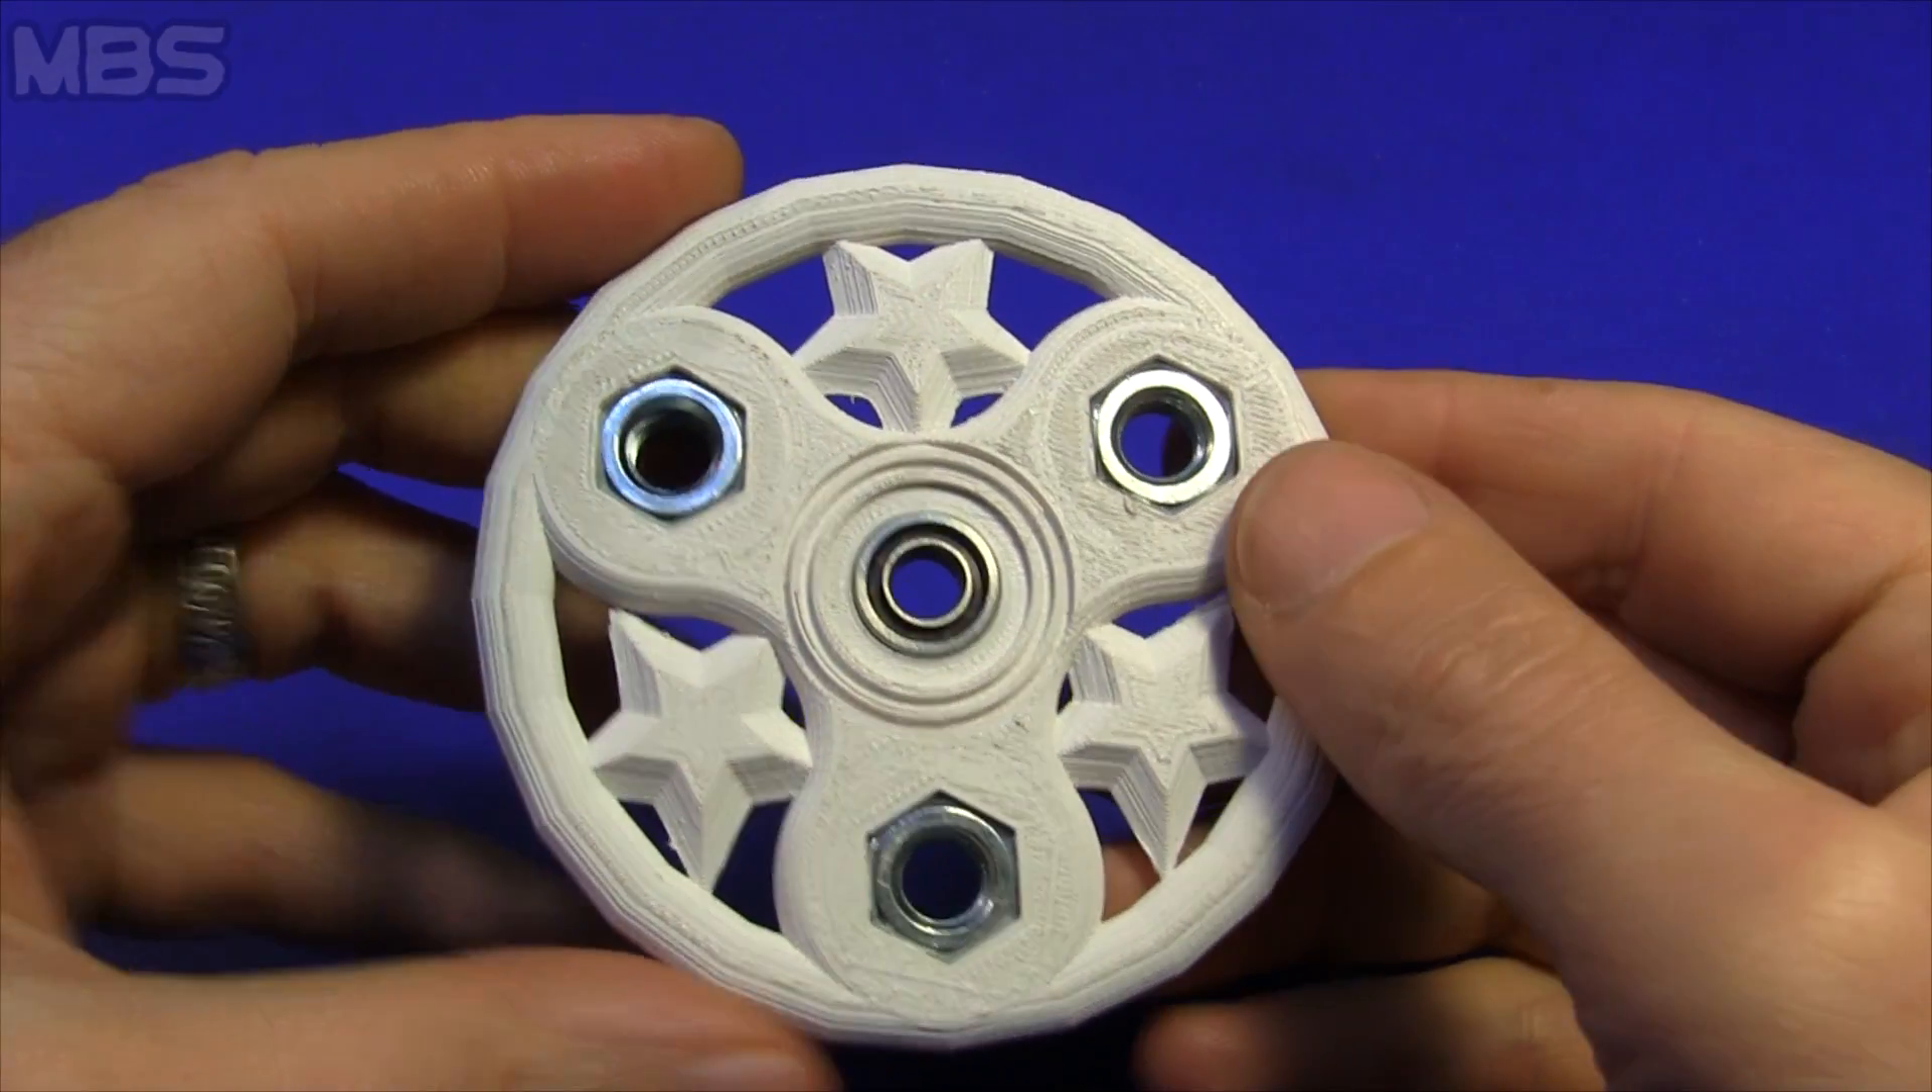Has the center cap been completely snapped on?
No.